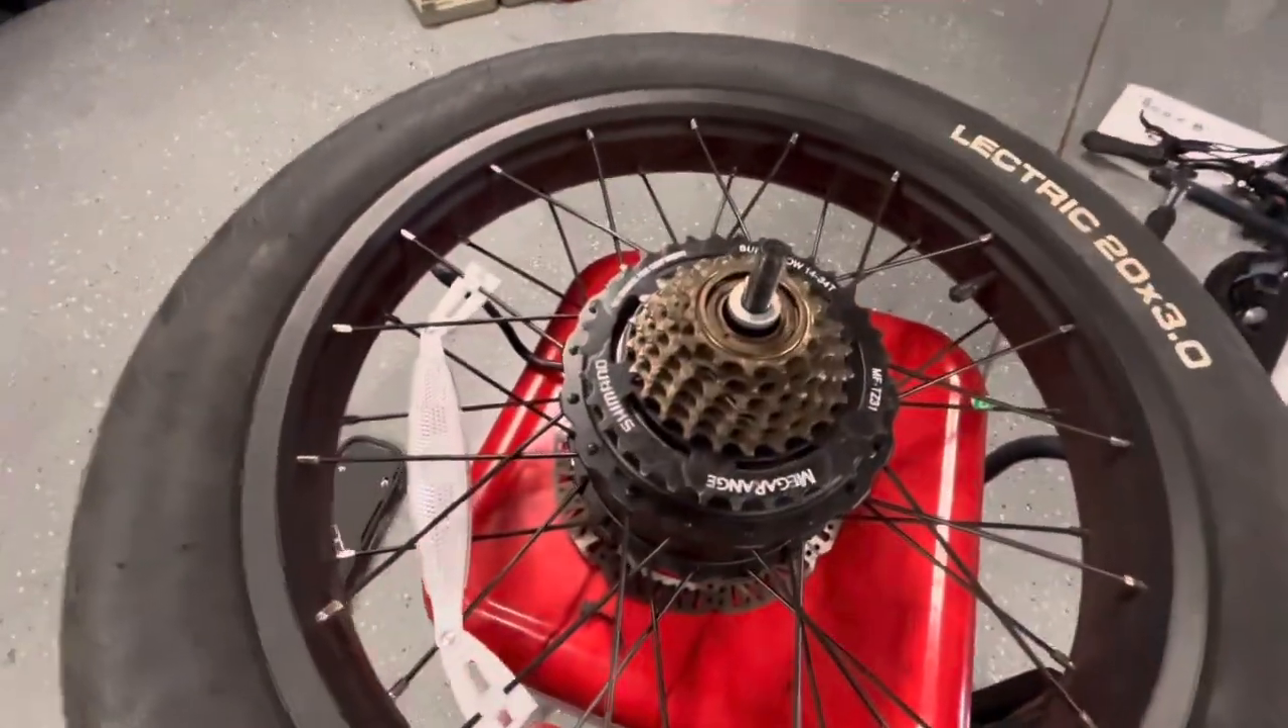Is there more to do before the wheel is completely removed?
No.